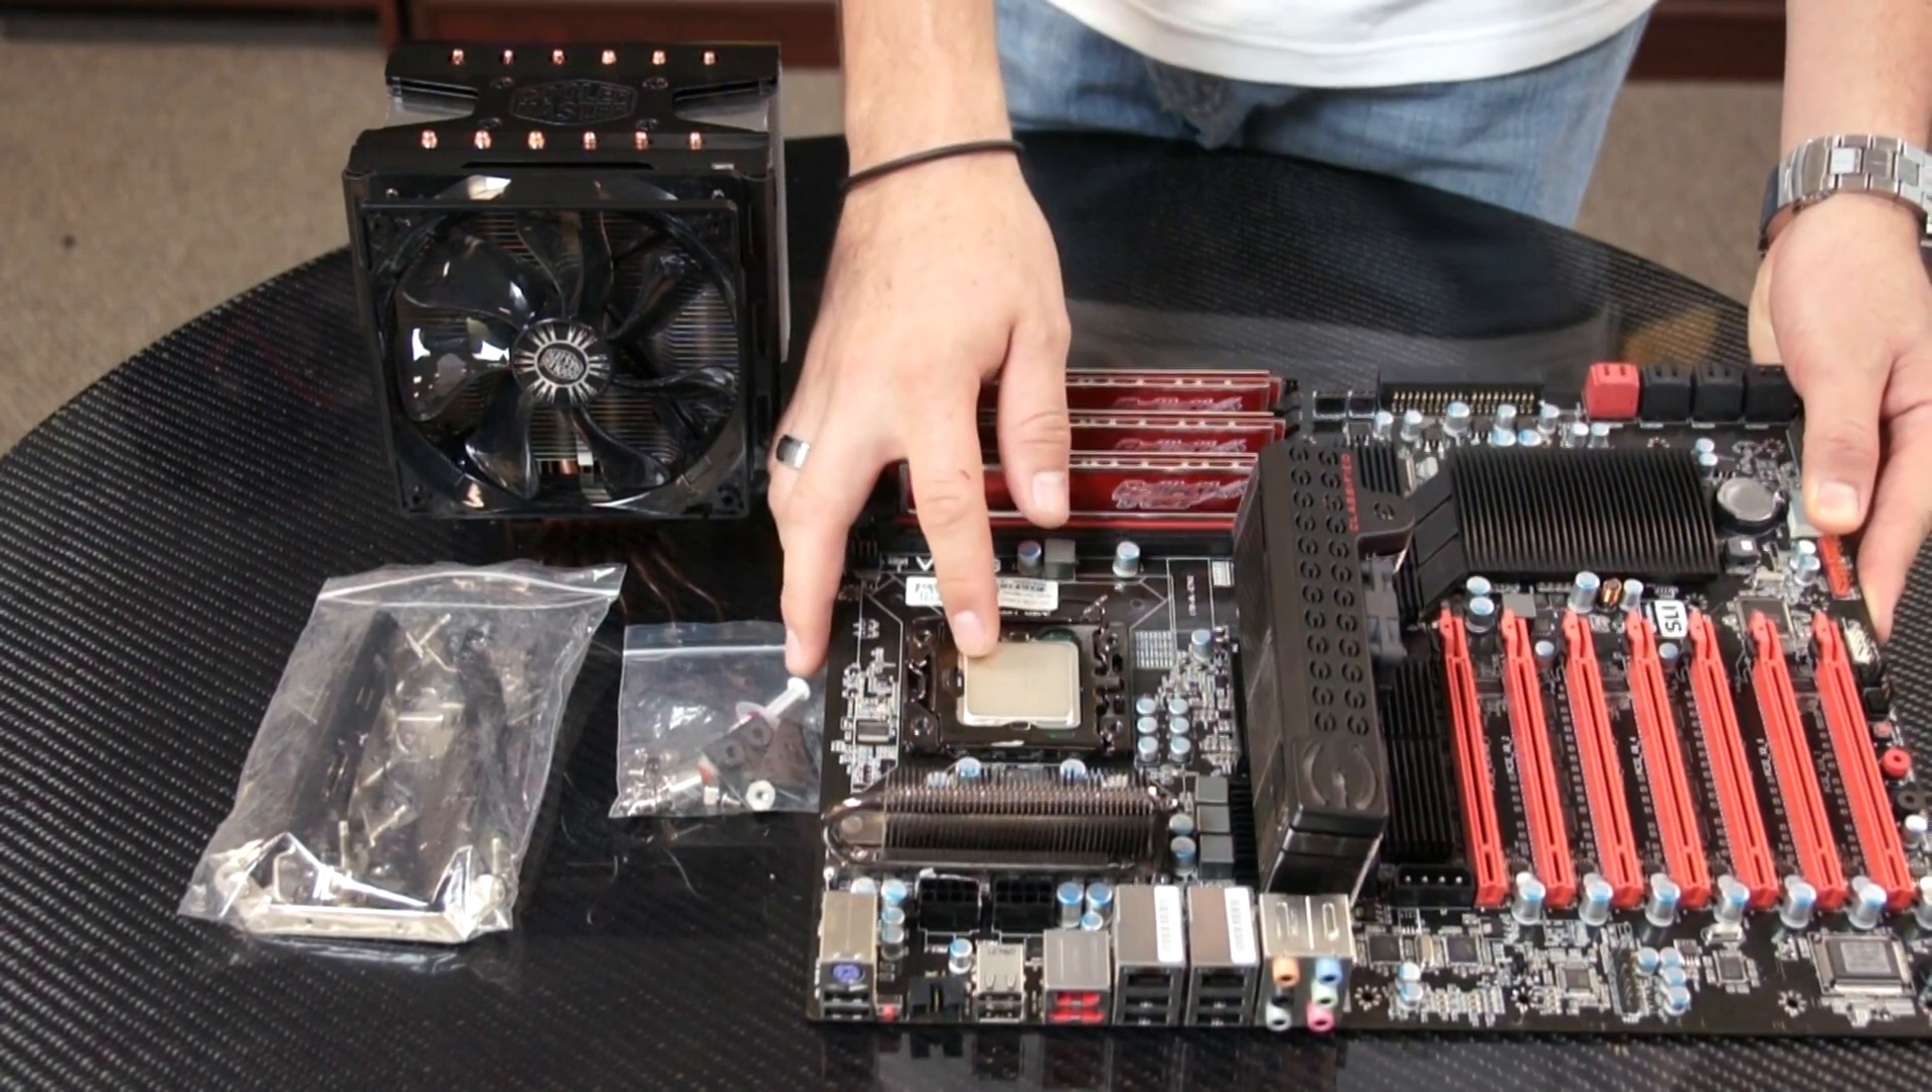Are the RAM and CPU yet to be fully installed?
No.